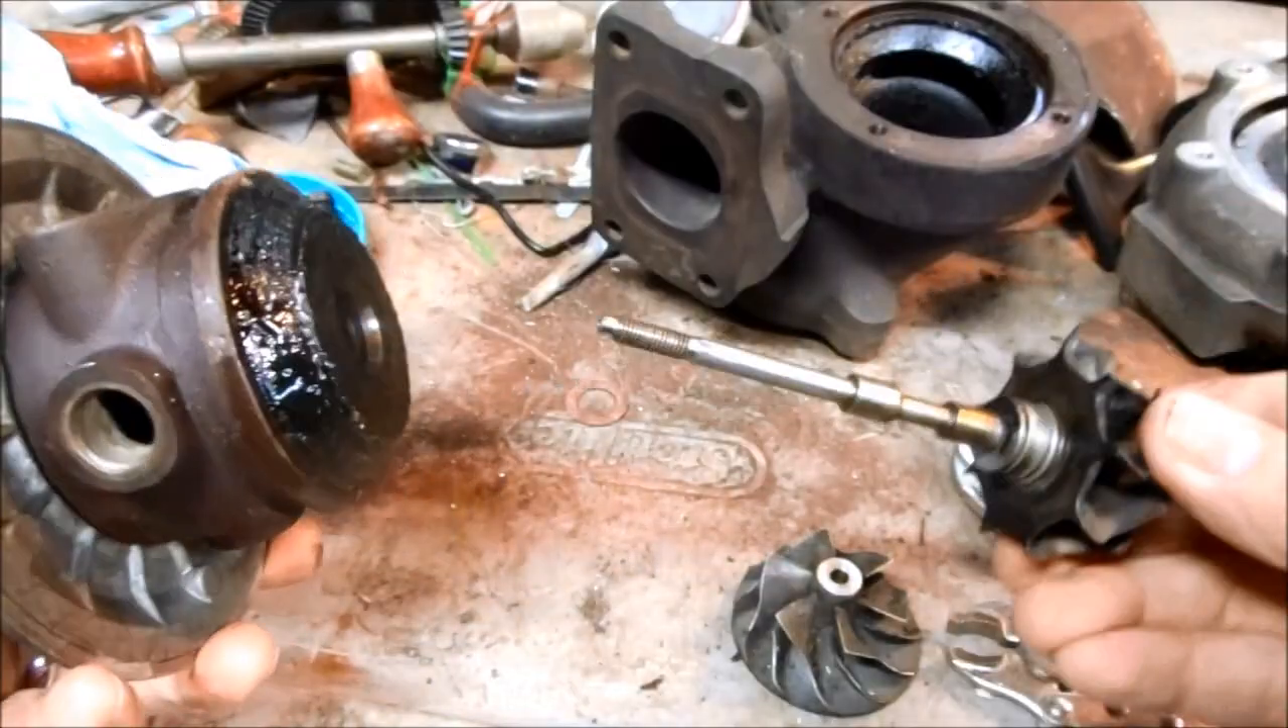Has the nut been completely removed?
Yes.